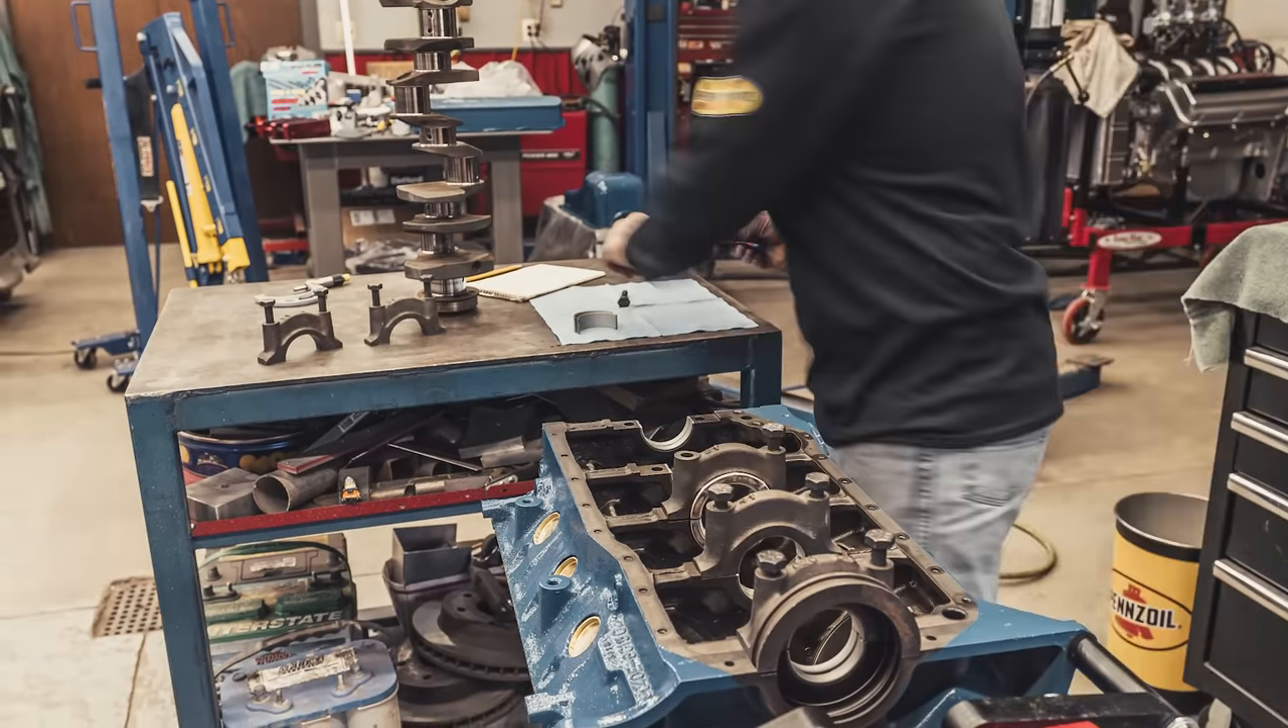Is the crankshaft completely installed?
No.